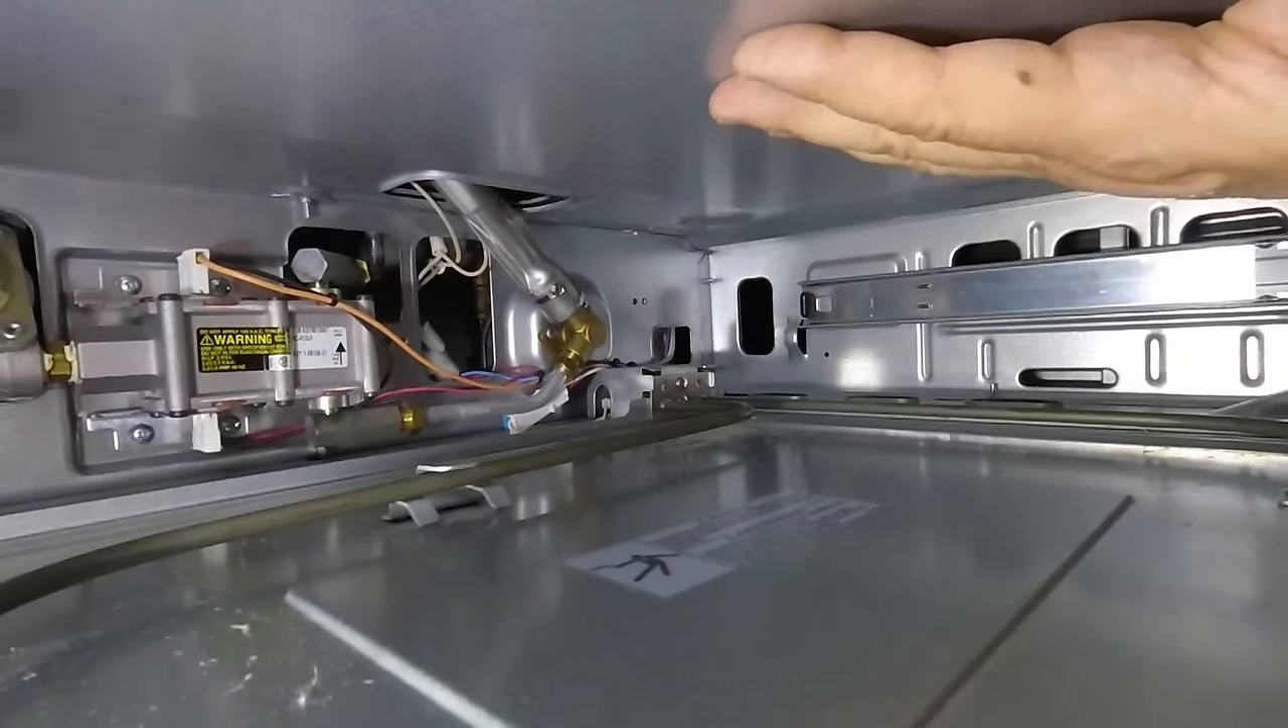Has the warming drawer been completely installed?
No.